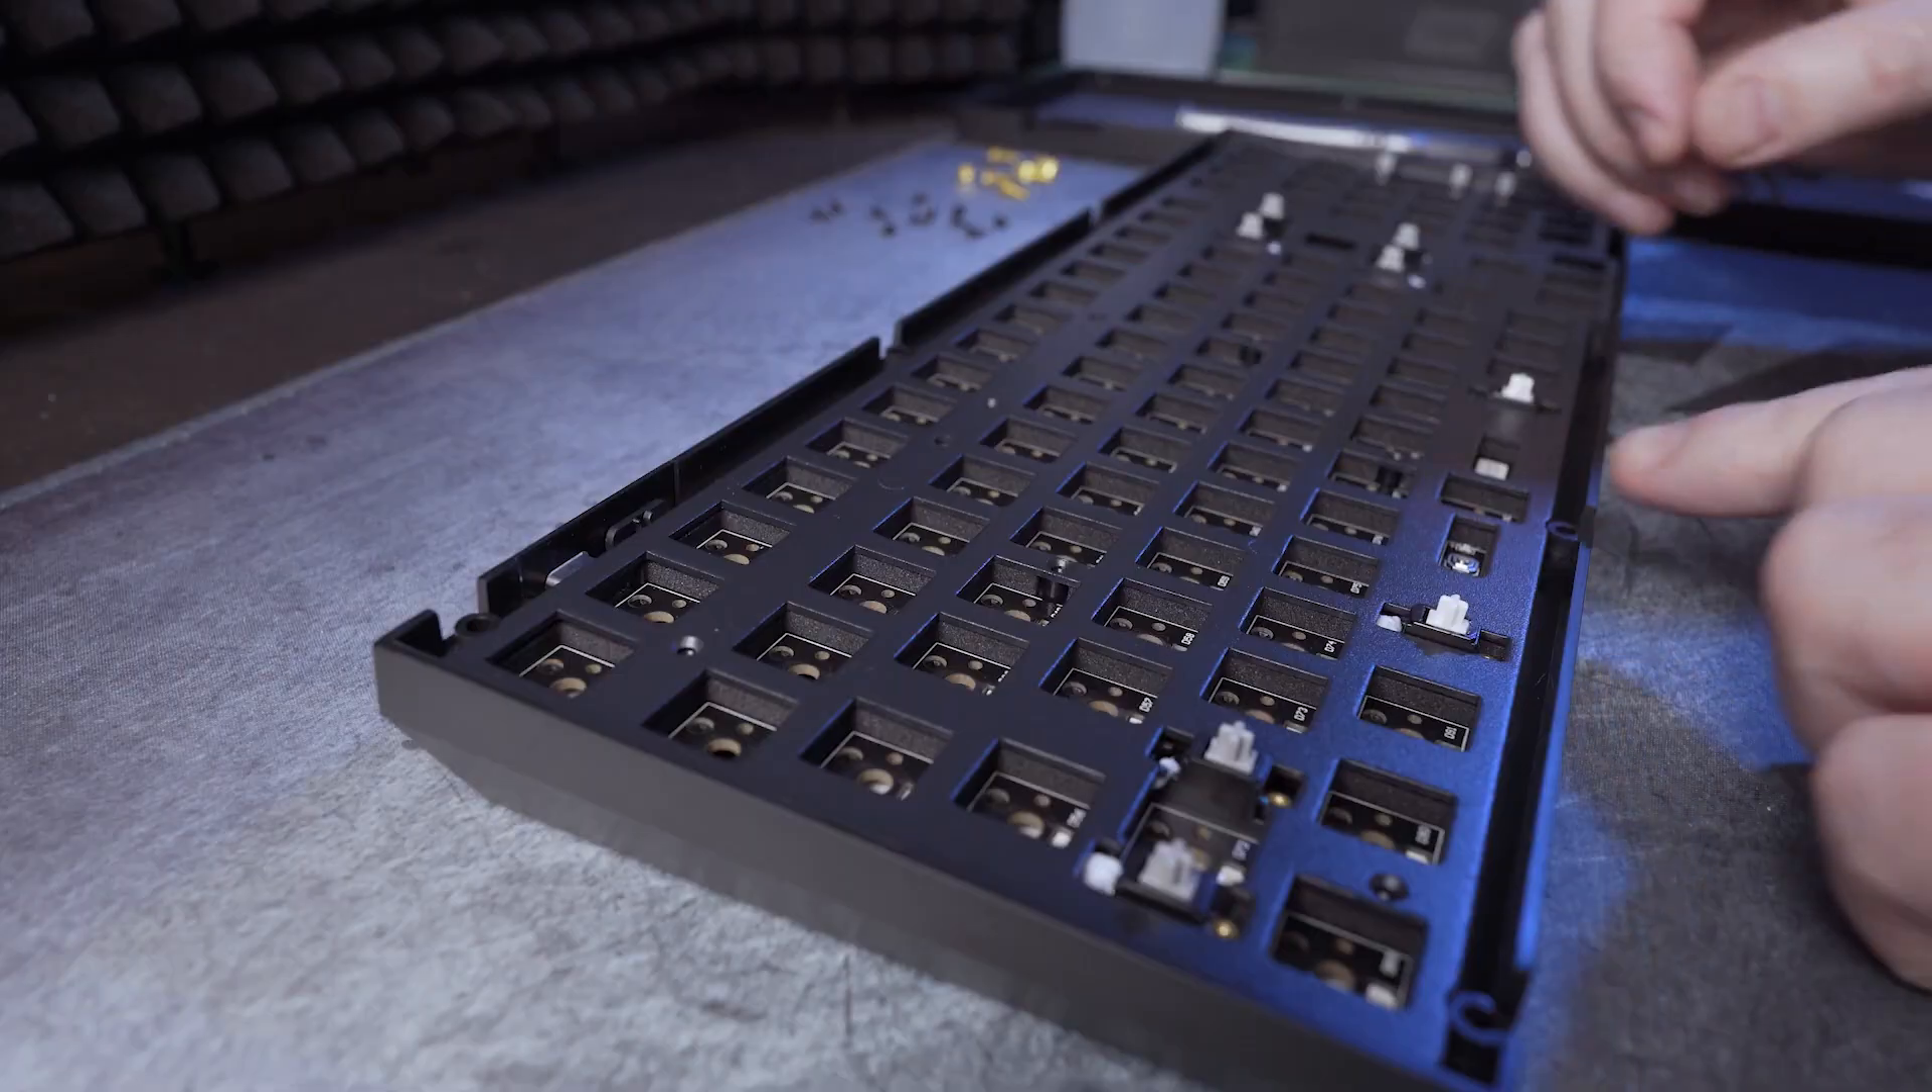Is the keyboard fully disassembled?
No.